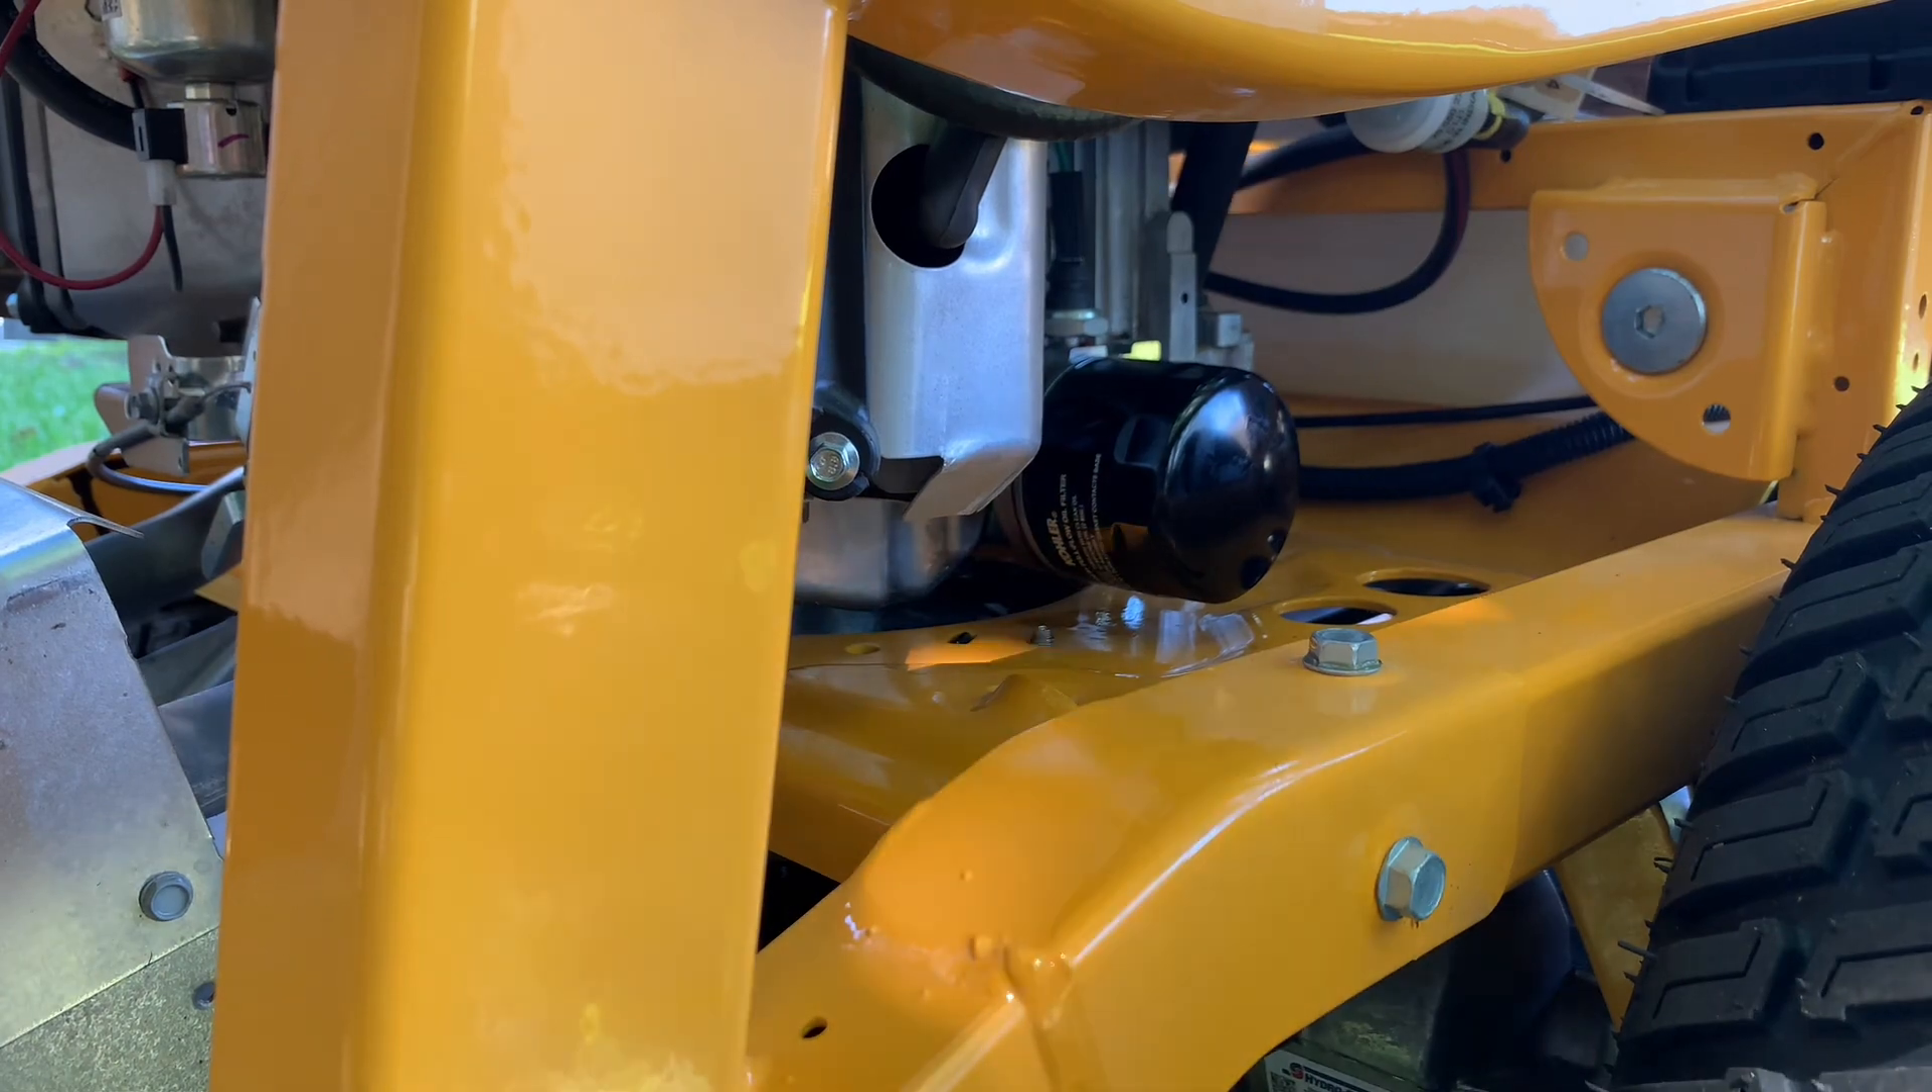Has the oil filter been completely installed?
Yes.